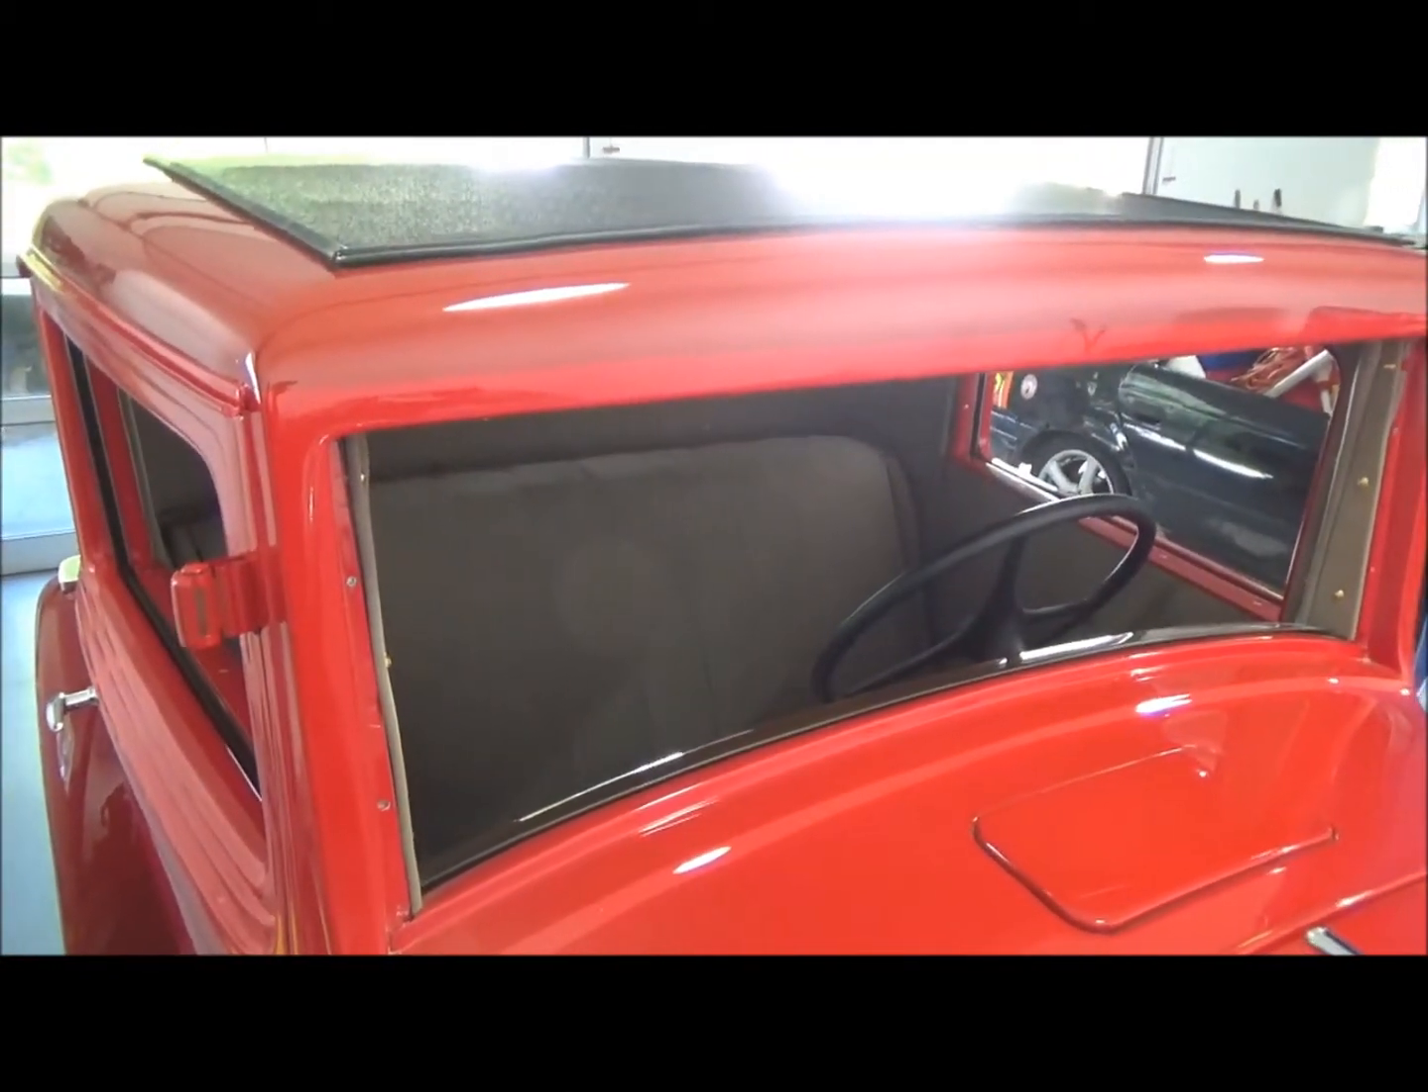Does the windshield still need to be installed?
Yes.